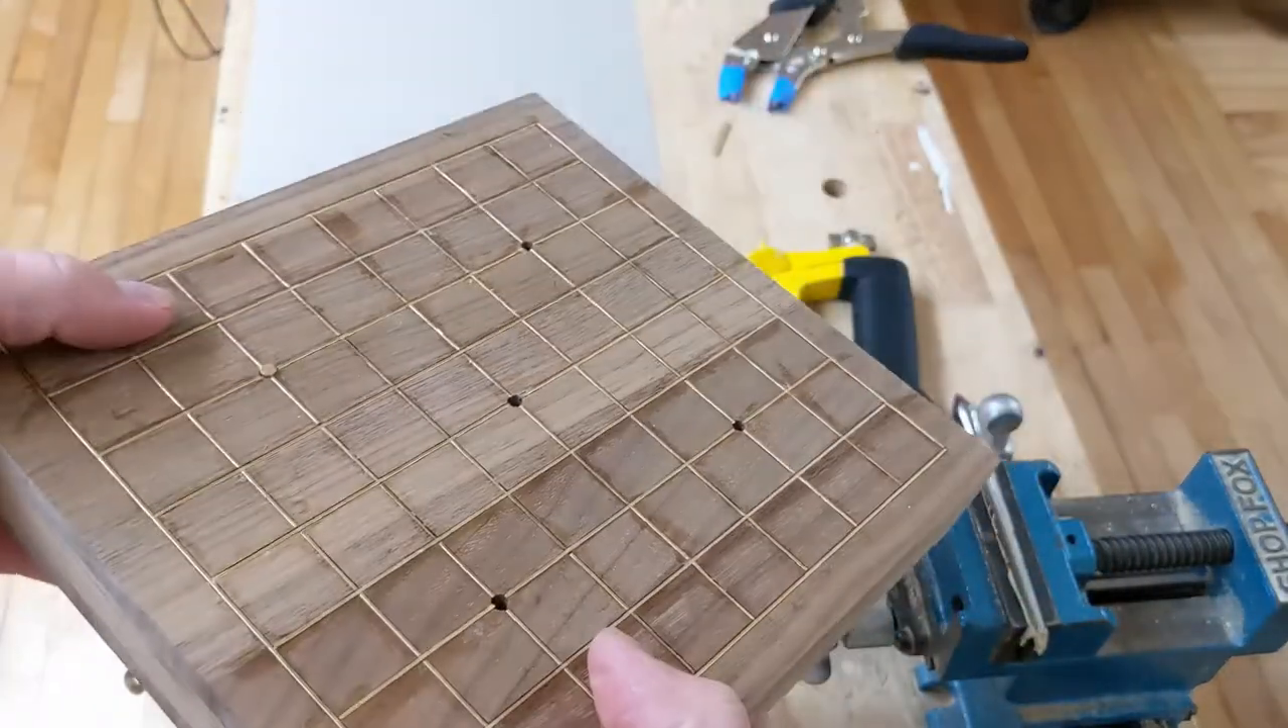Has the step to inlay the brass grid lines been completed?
Yes.